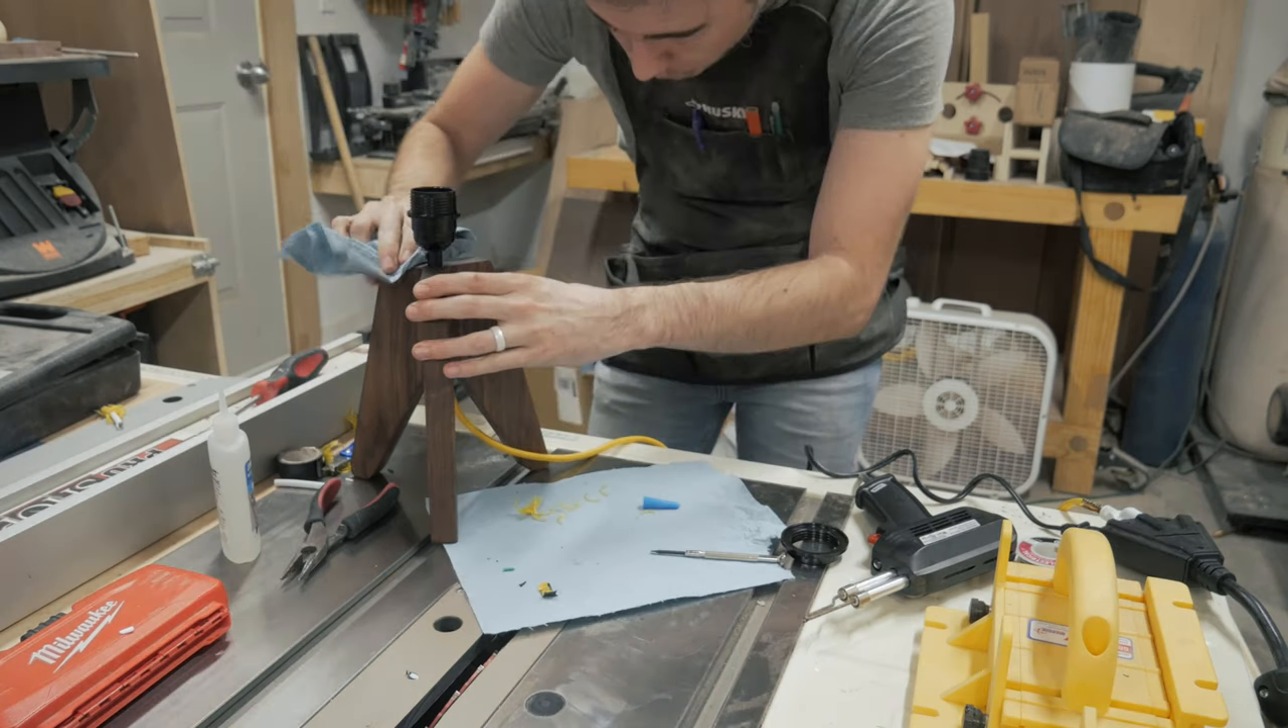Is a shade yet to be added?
Yes.